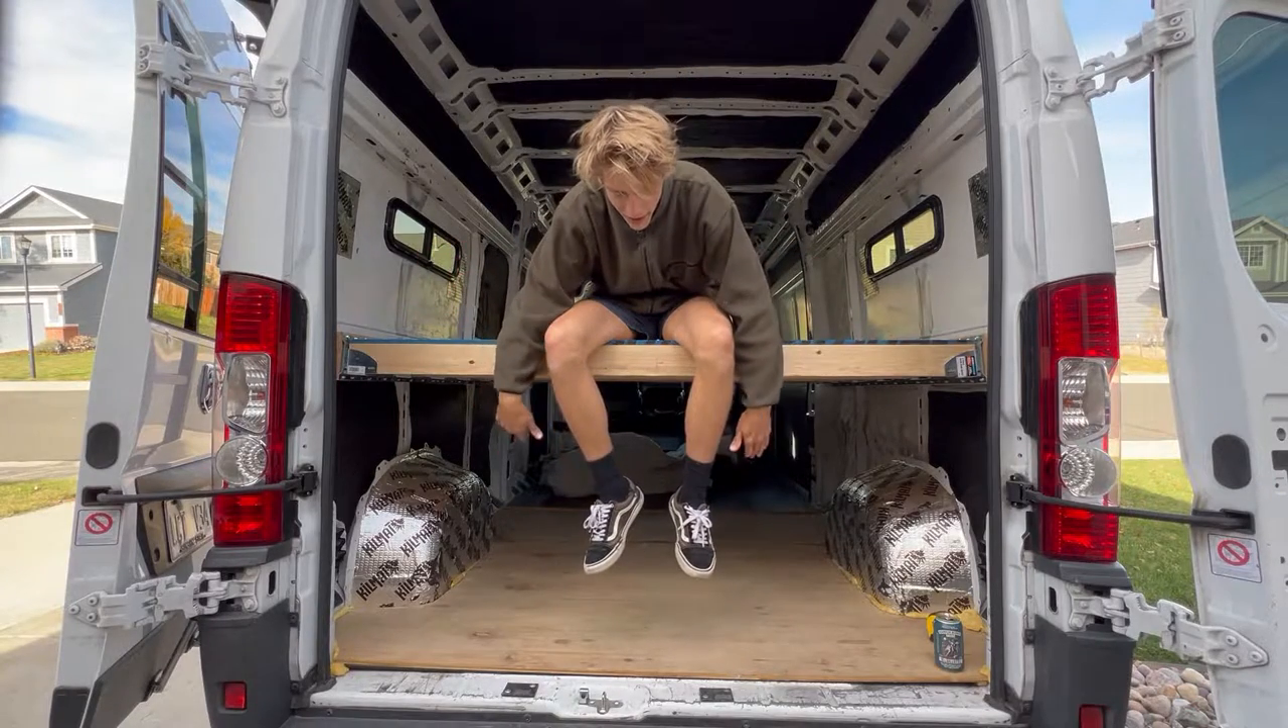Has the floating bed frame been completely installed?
Yes.